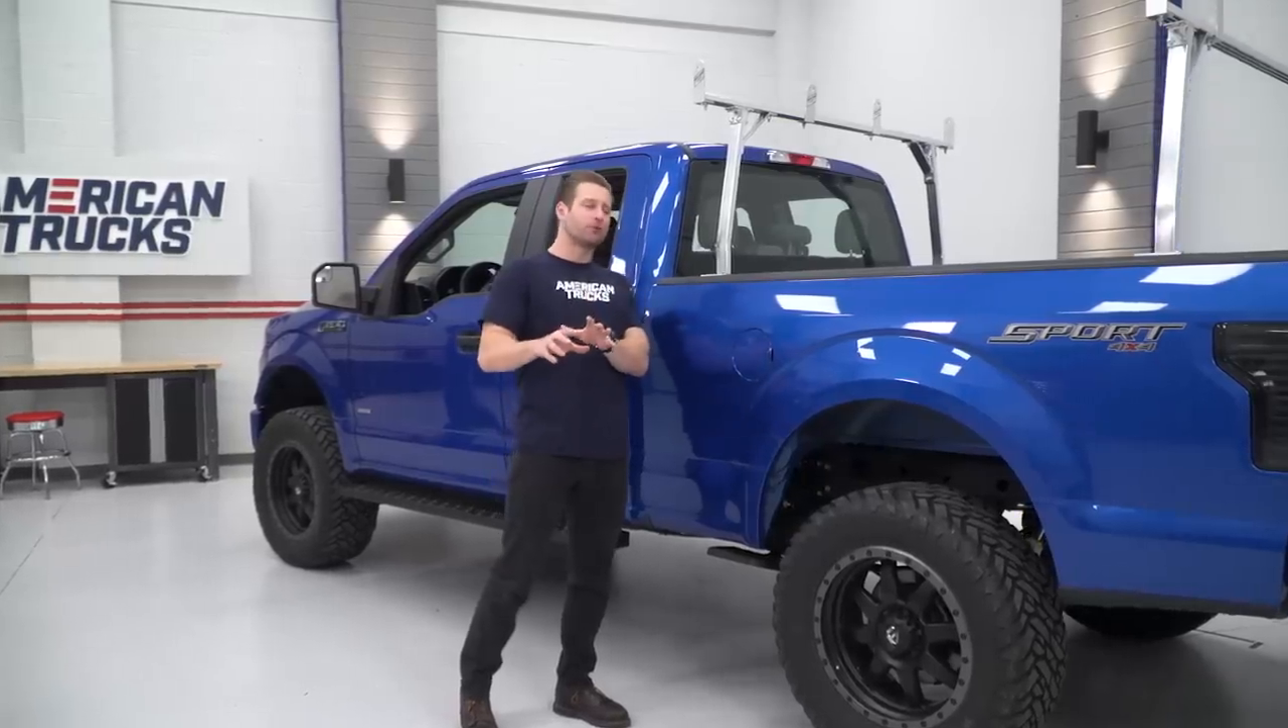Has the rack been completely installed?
Yes.